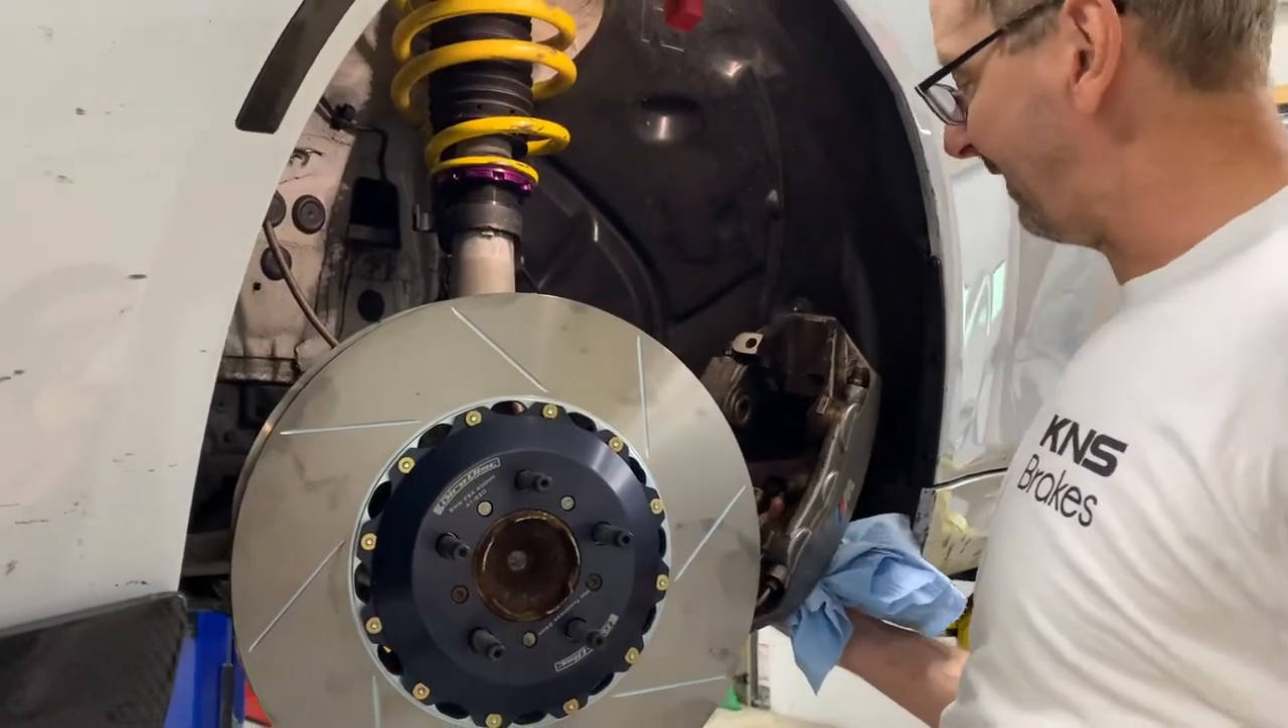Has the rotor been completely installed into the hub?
Yes.